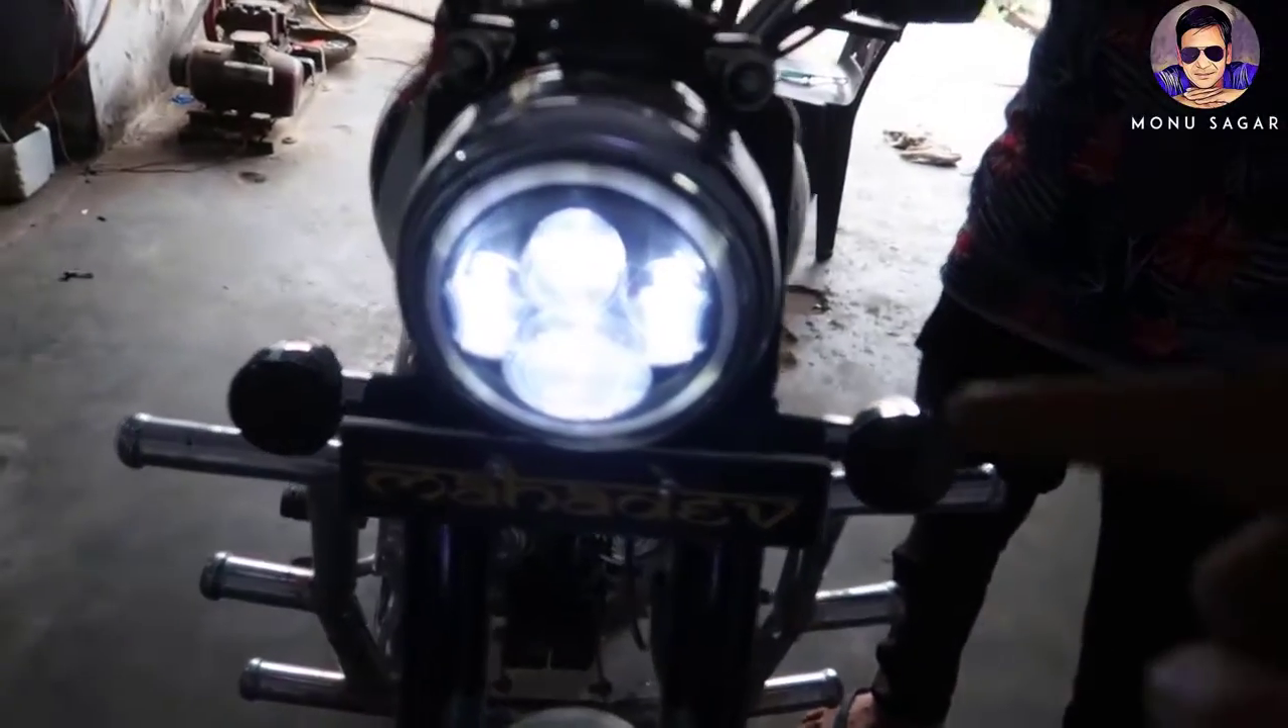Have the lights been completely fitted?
Yes.